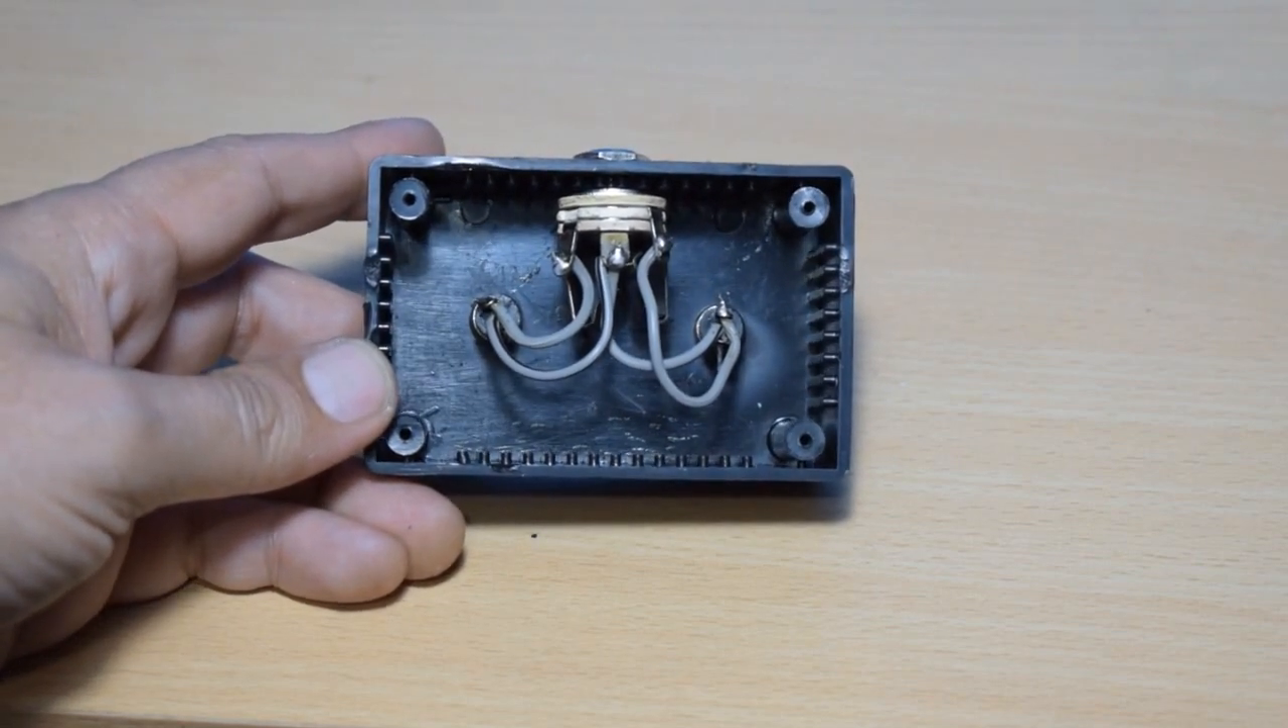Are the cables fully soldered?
Yes.